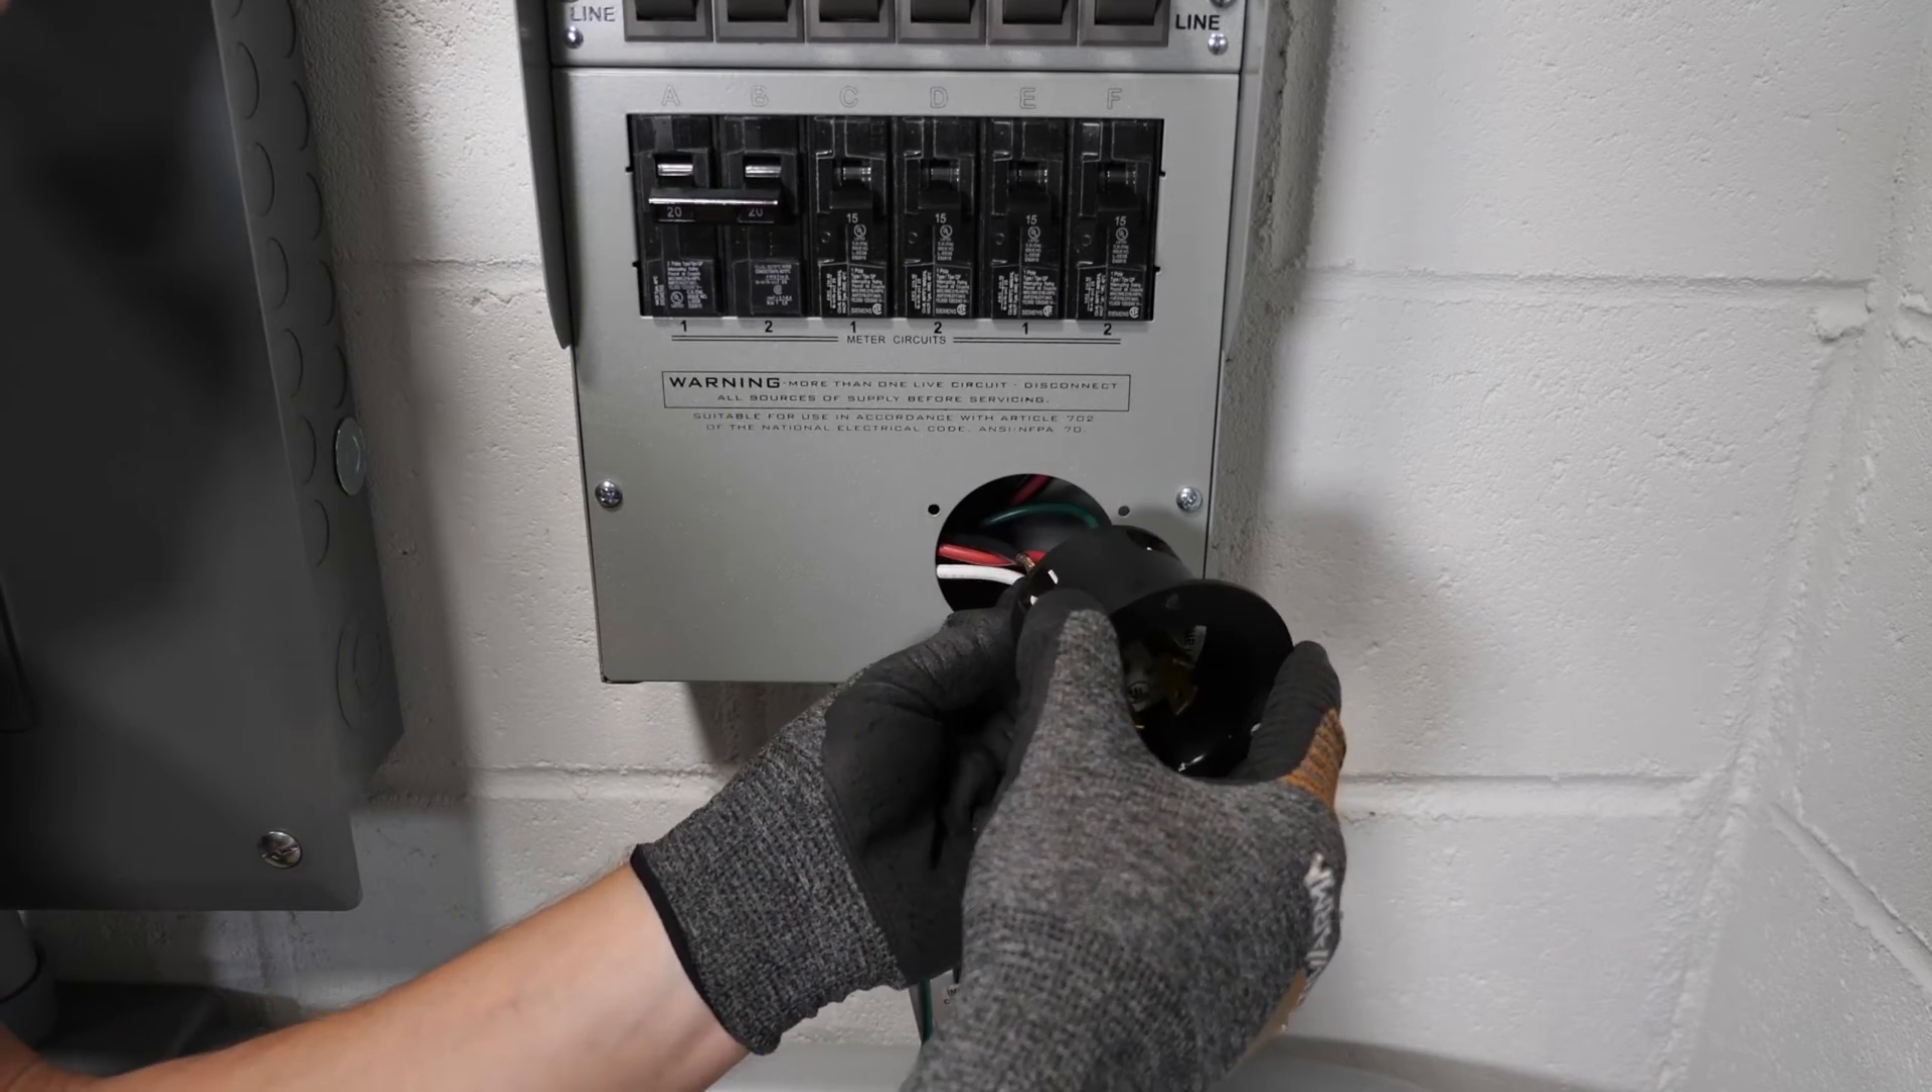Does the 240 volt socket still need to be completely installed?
Yes.